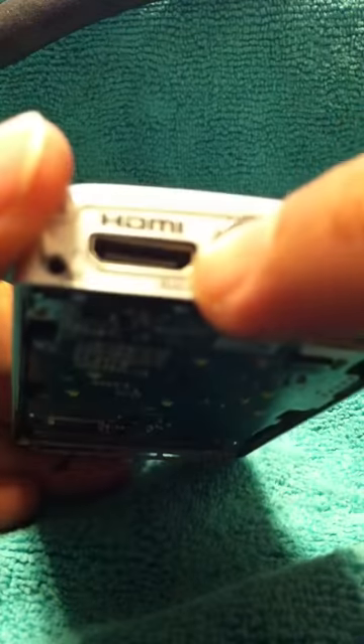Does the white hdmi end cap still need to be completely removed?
Yes.